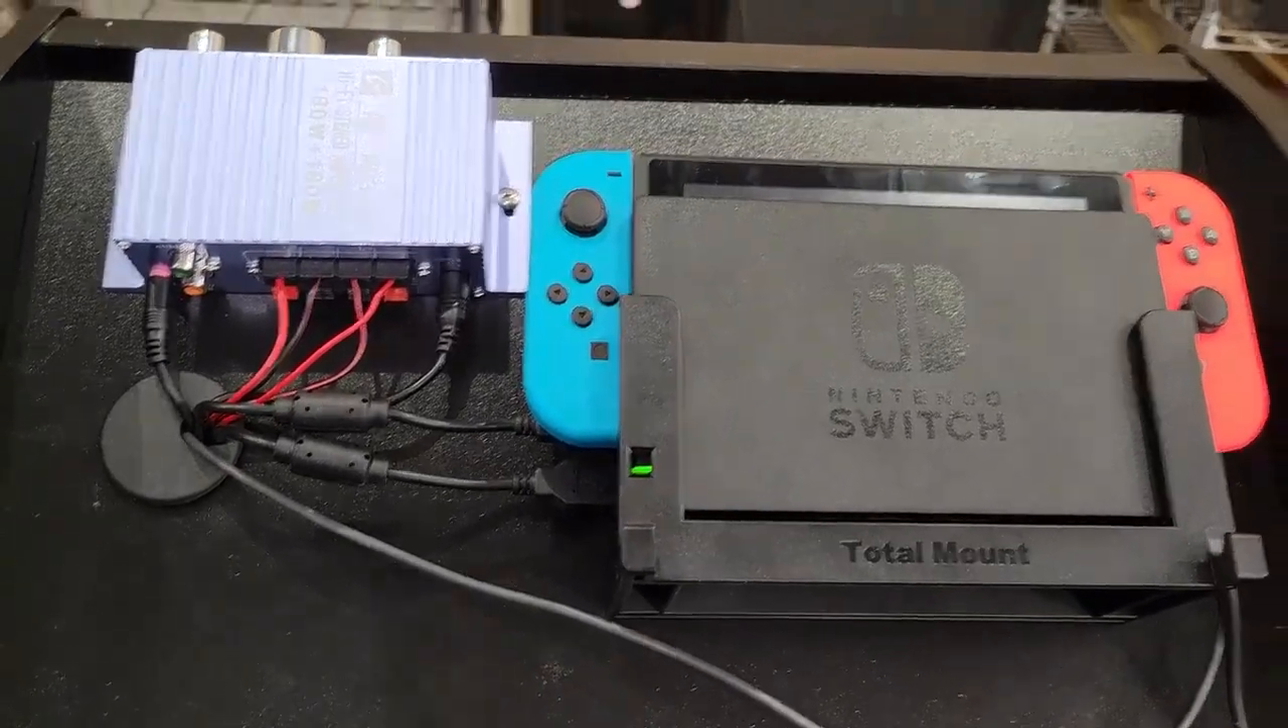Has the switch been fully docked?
Yes.